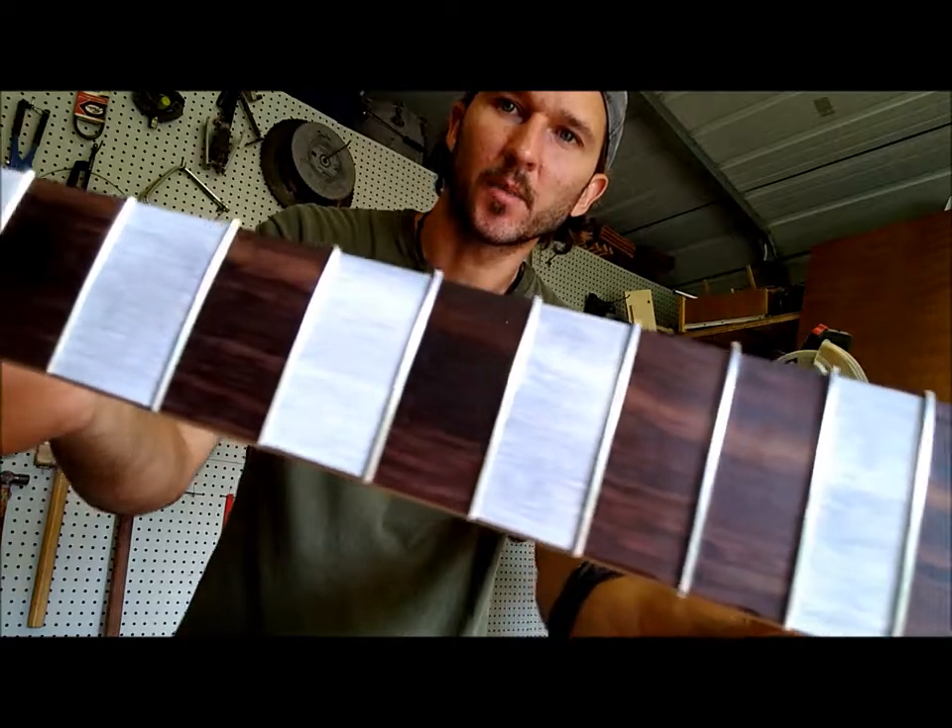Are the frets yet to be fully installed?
No.